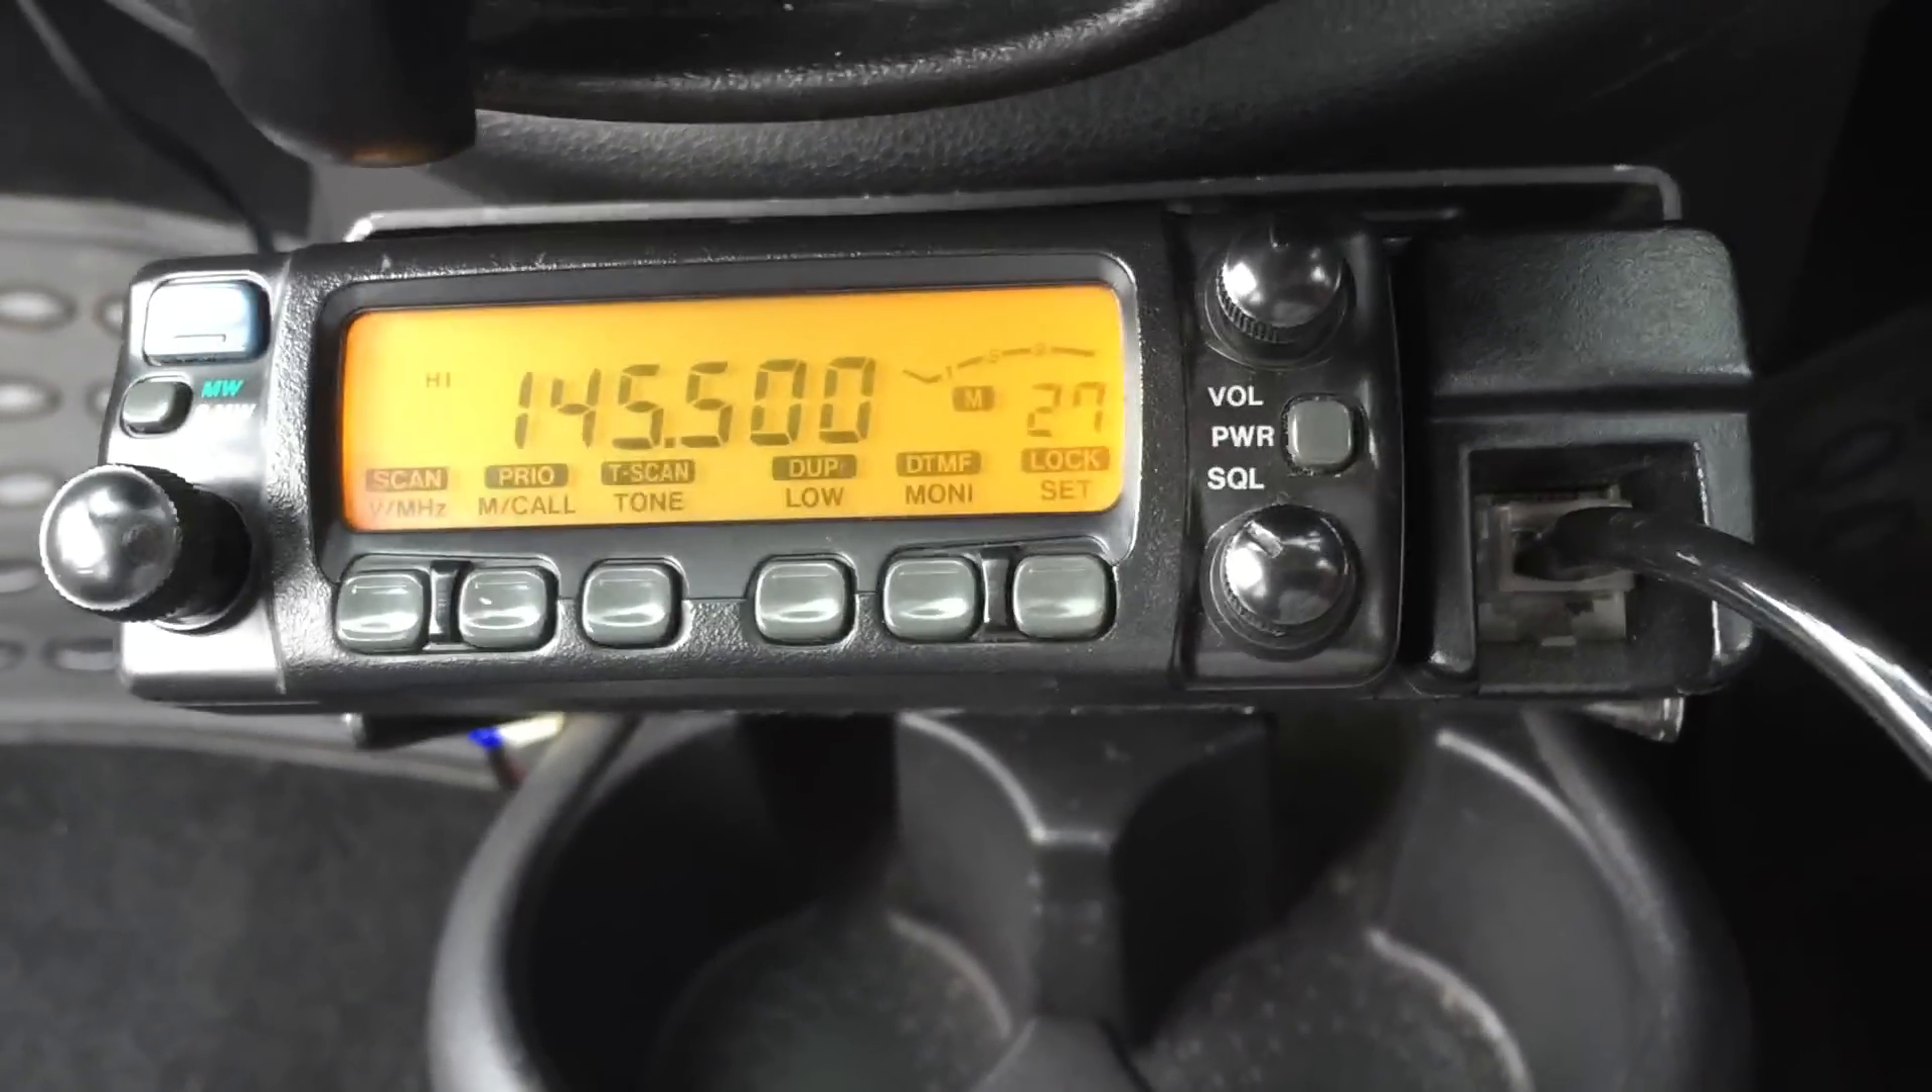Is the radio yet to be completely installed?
No.